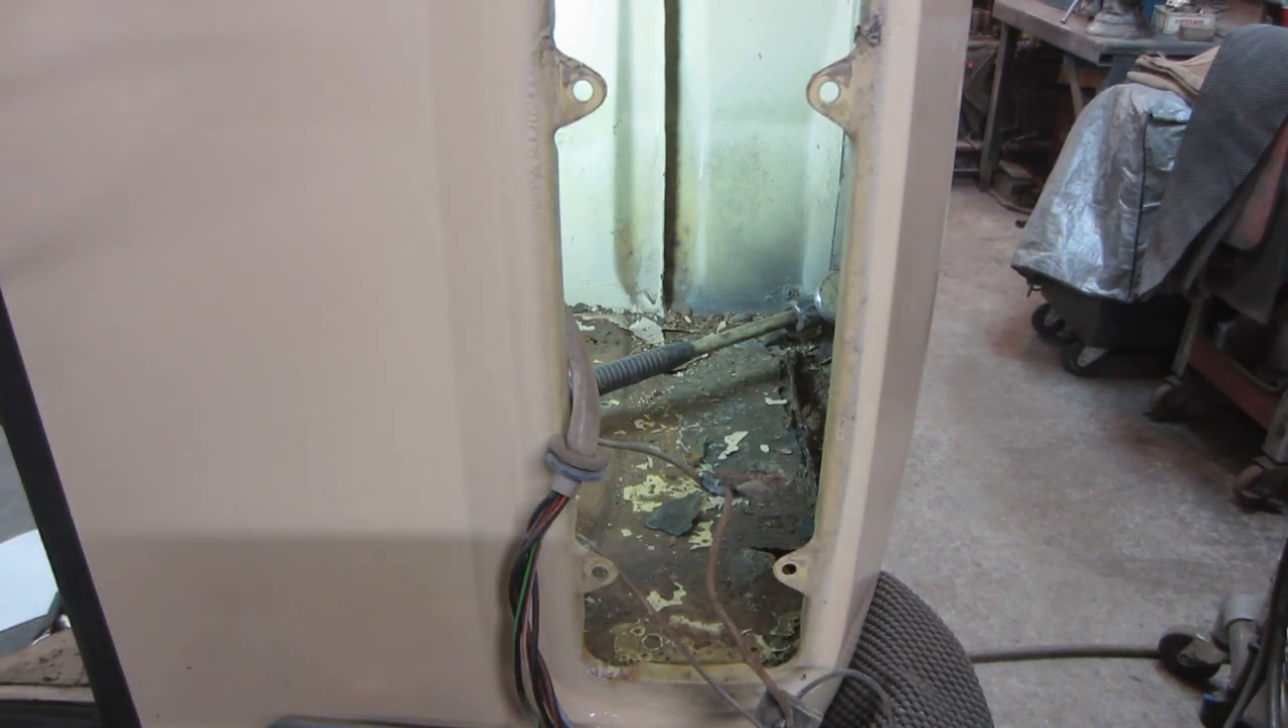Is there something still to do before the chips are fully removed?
Yes.